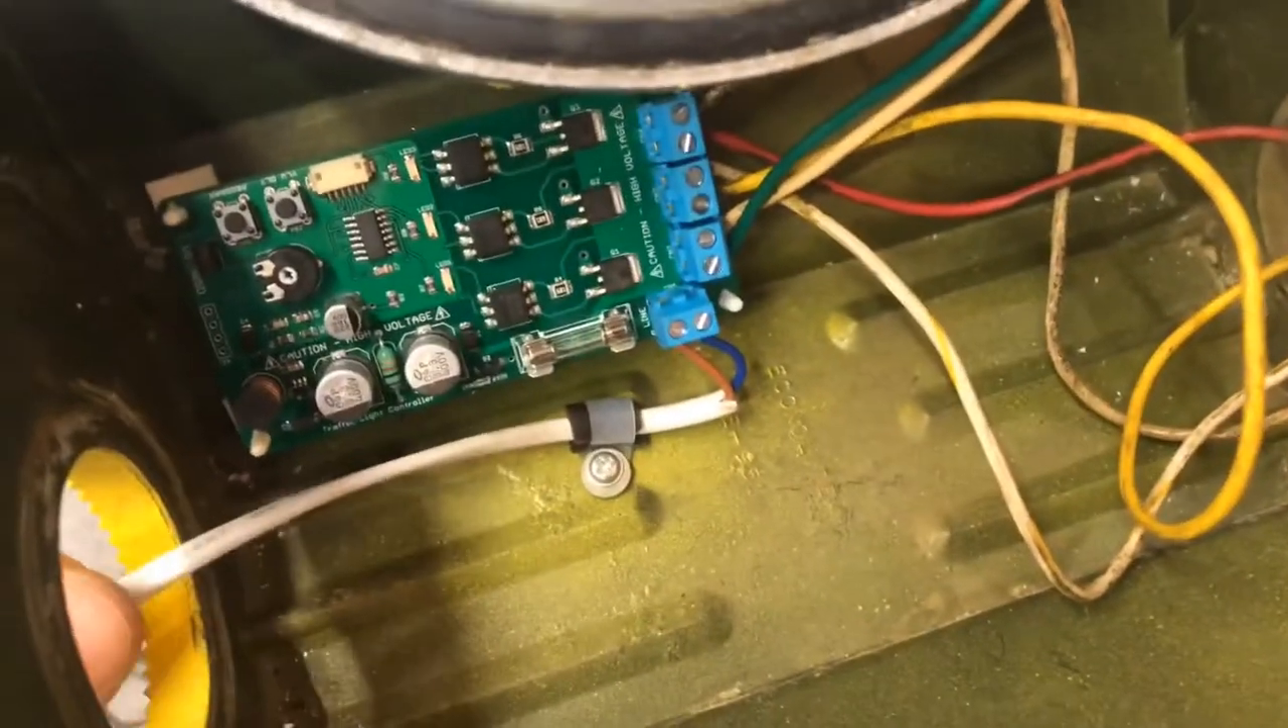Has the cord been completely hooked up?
Yes.